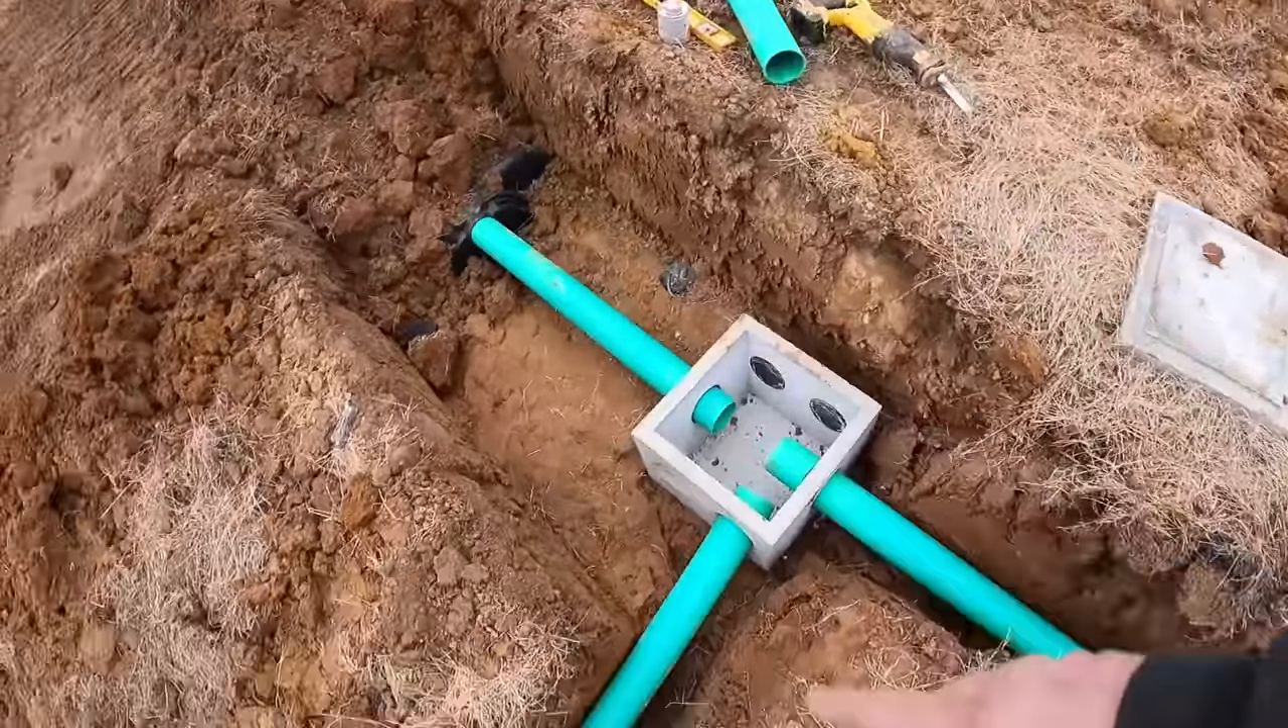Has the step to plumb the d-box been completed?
Yes.